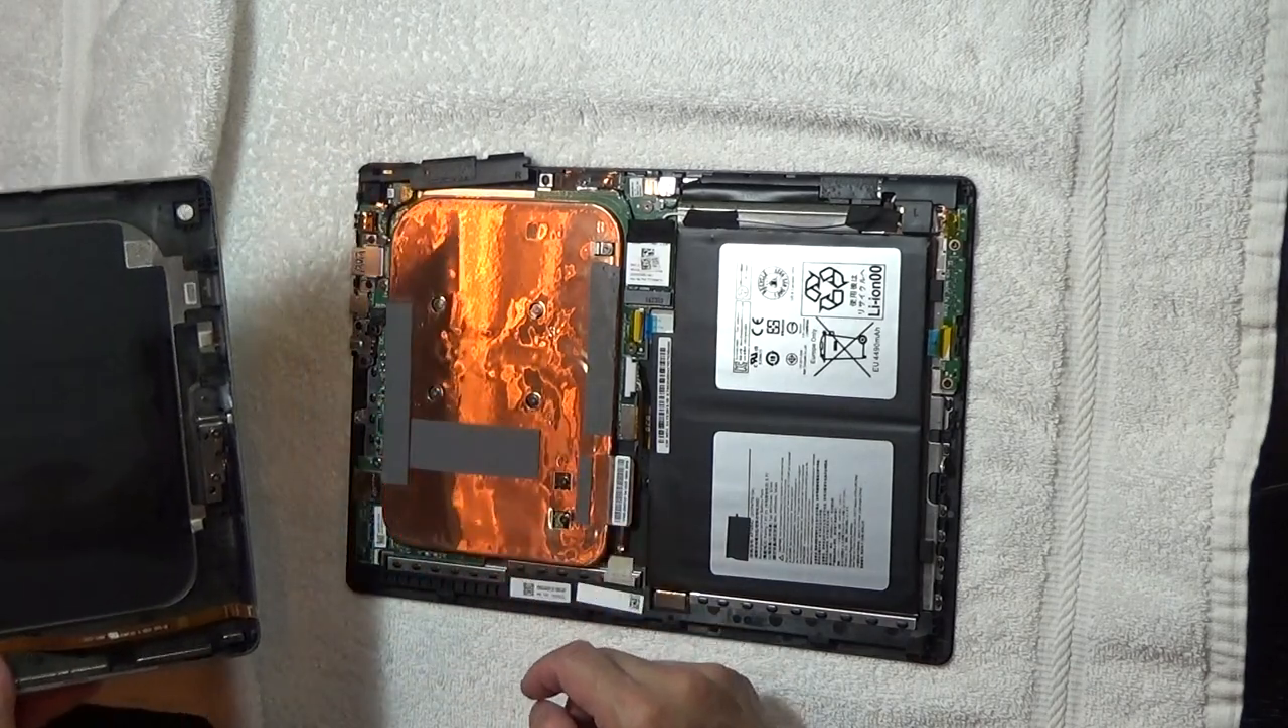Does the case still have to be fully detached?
No.